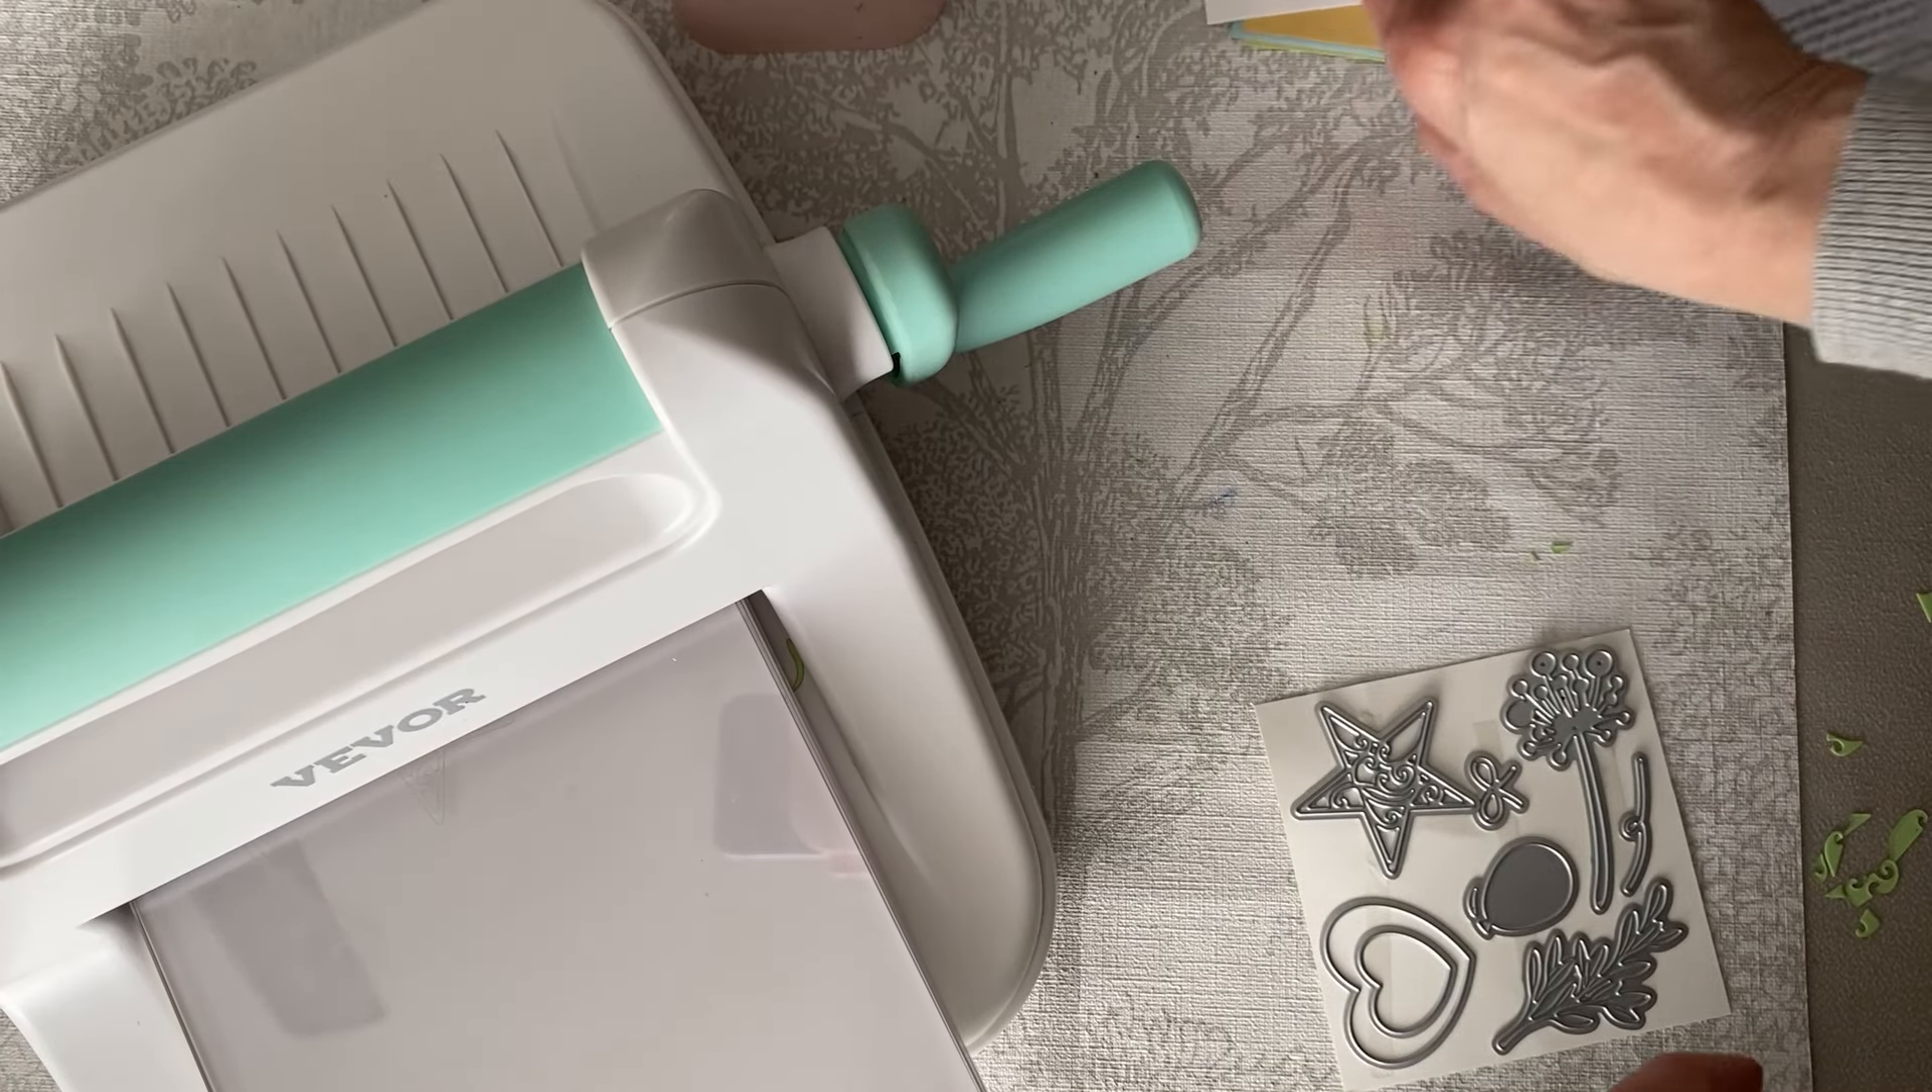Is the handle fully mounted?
Yes.